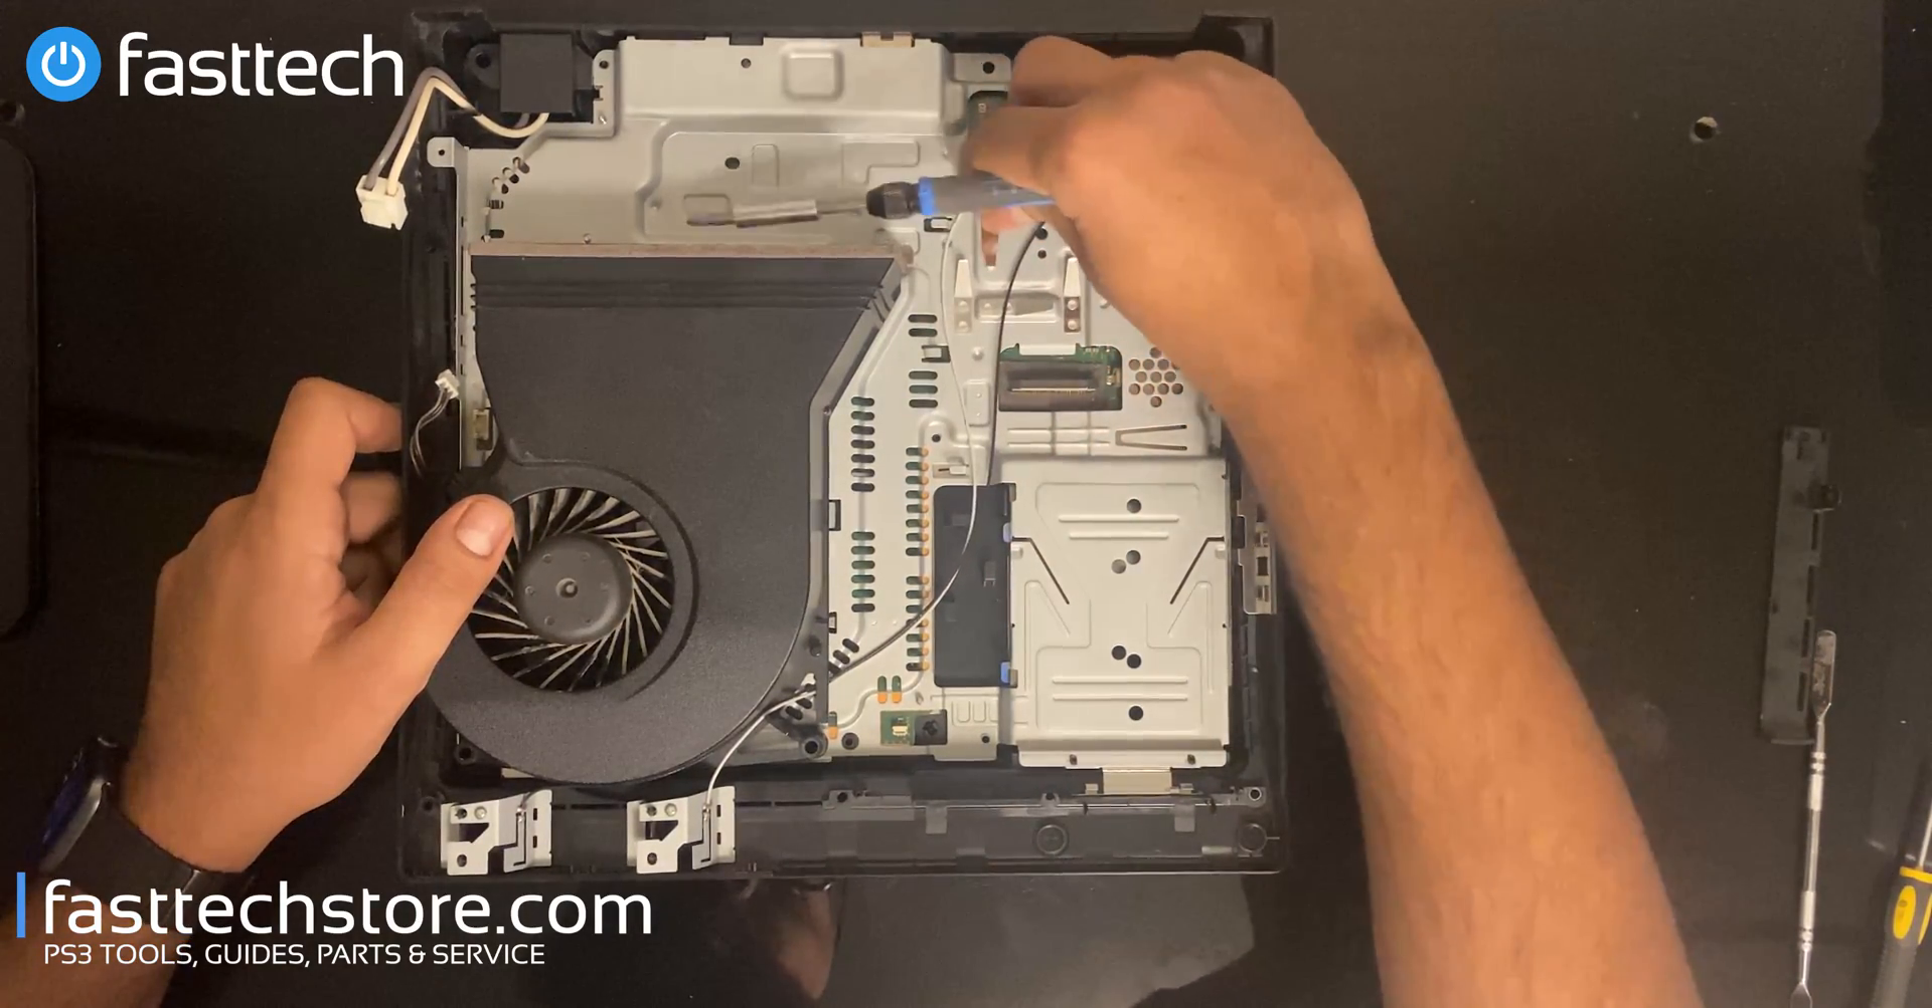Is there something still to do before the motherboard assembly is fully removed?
Yes.